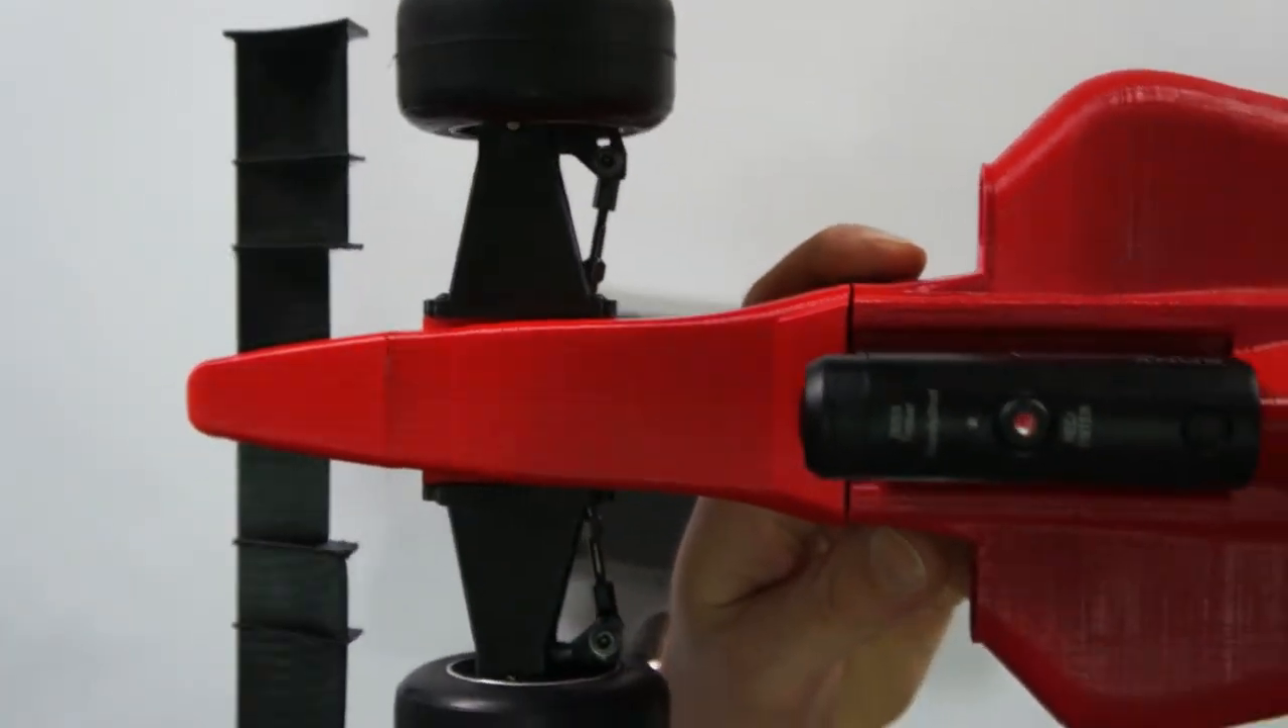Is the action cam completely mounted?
Yes.